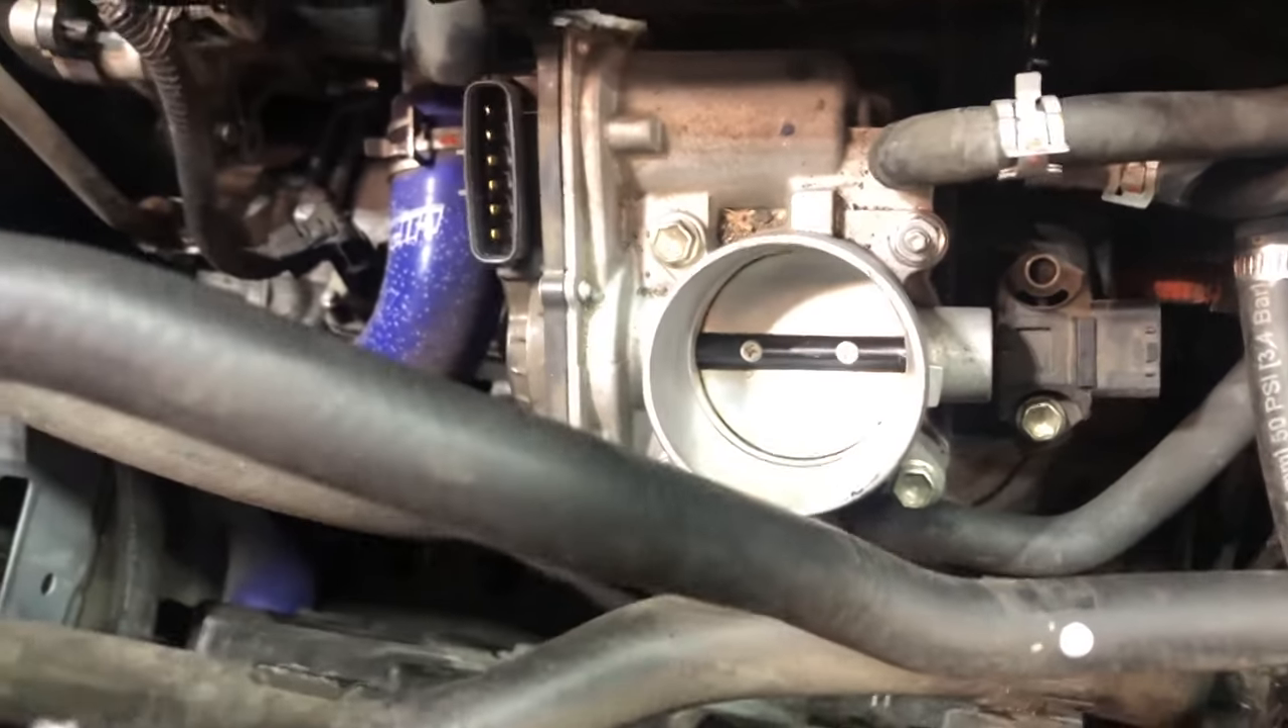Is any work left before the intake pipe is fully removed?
No.